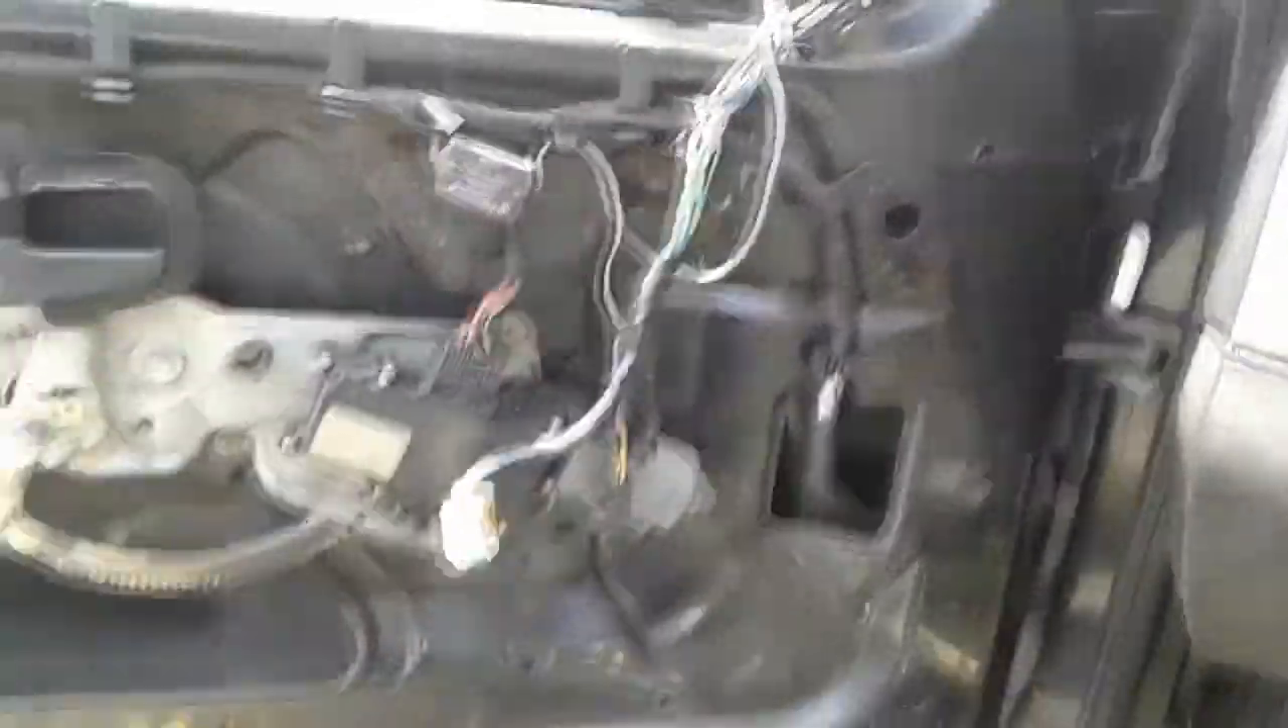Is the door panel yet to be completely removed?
No.